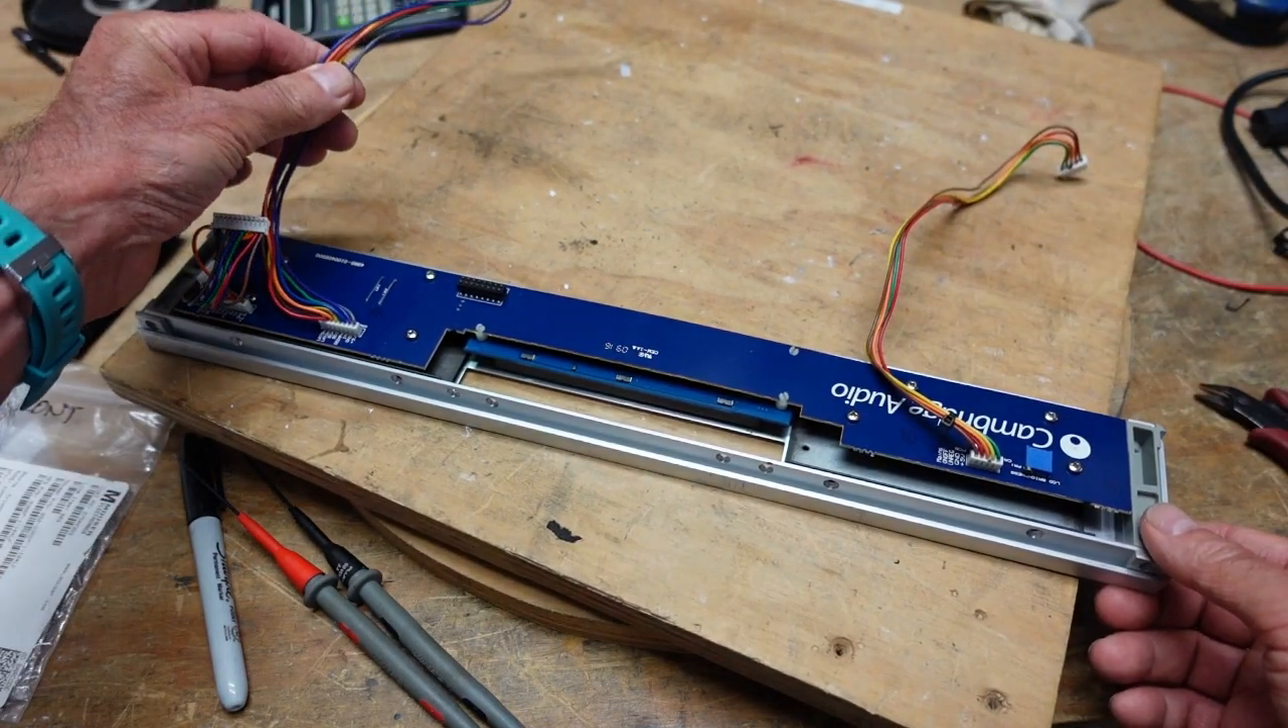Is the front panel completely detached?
Yes.